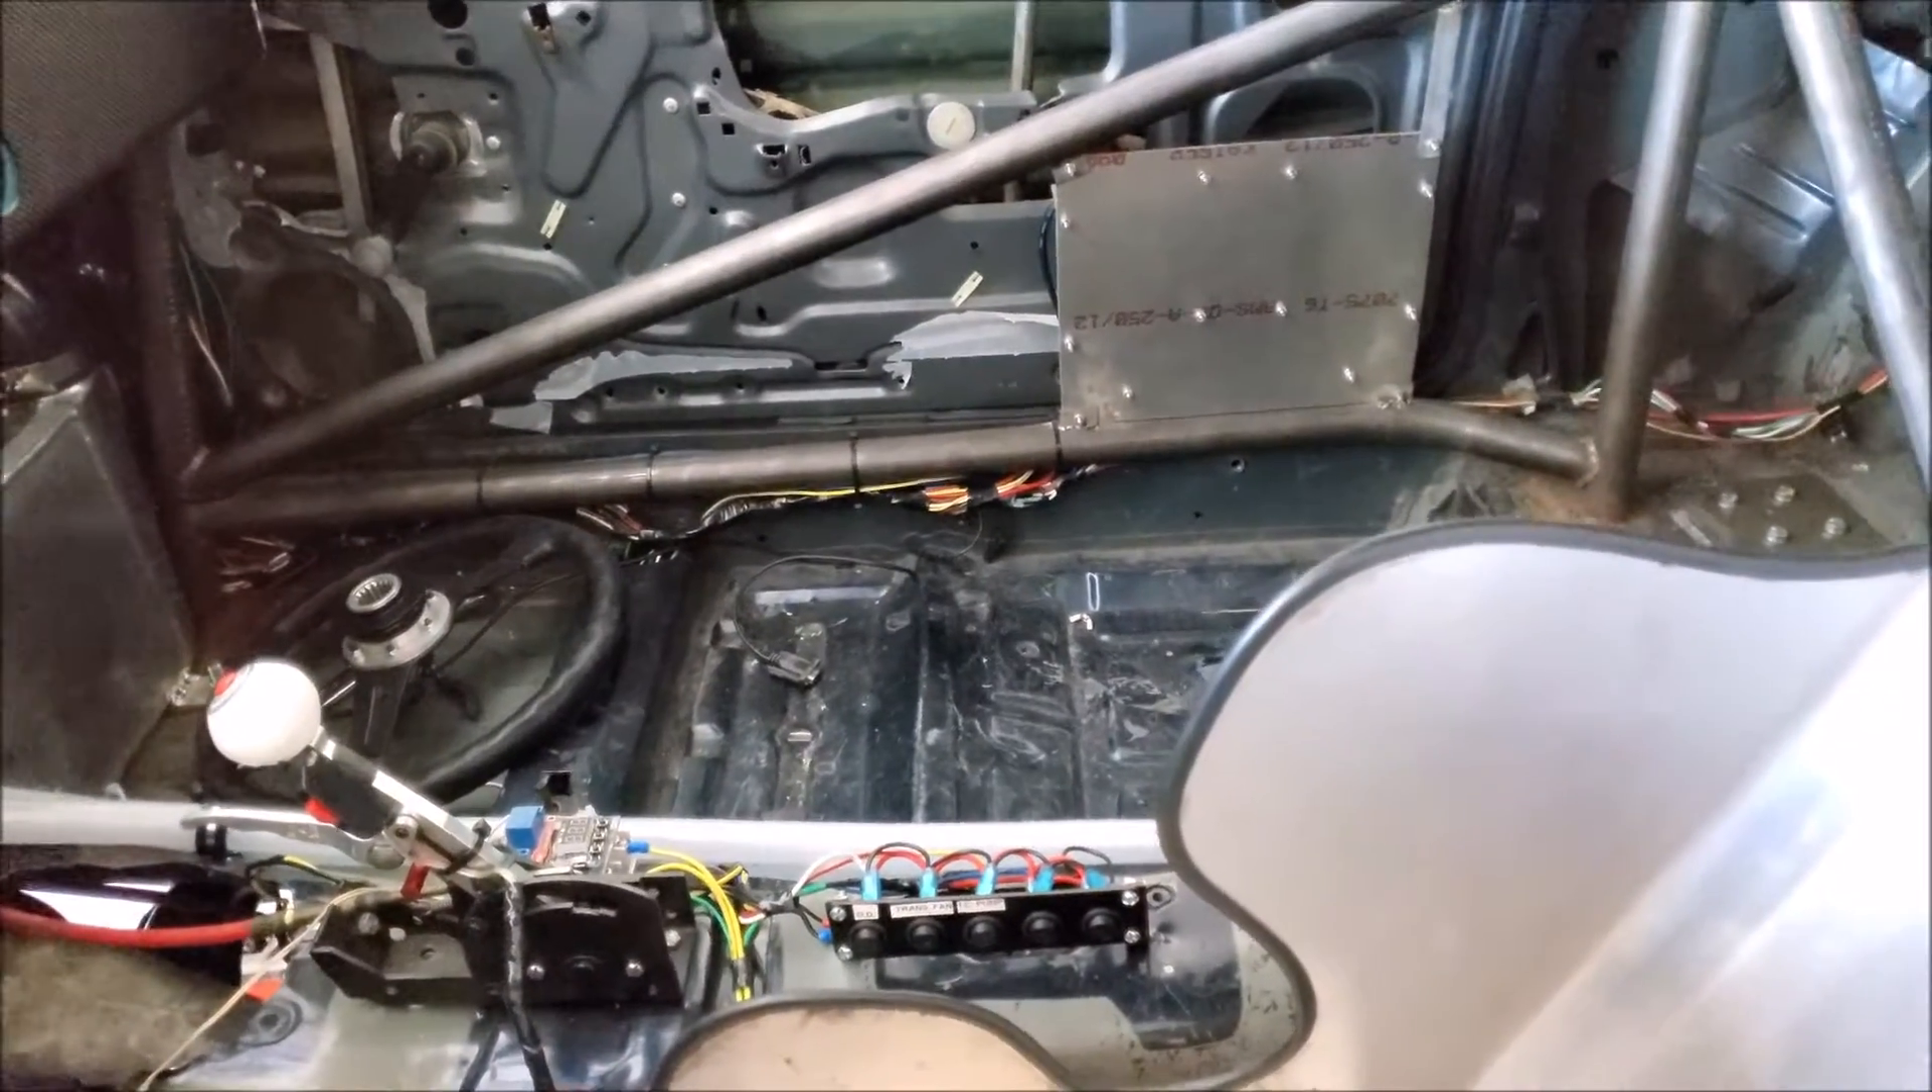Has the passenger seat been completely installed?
No.